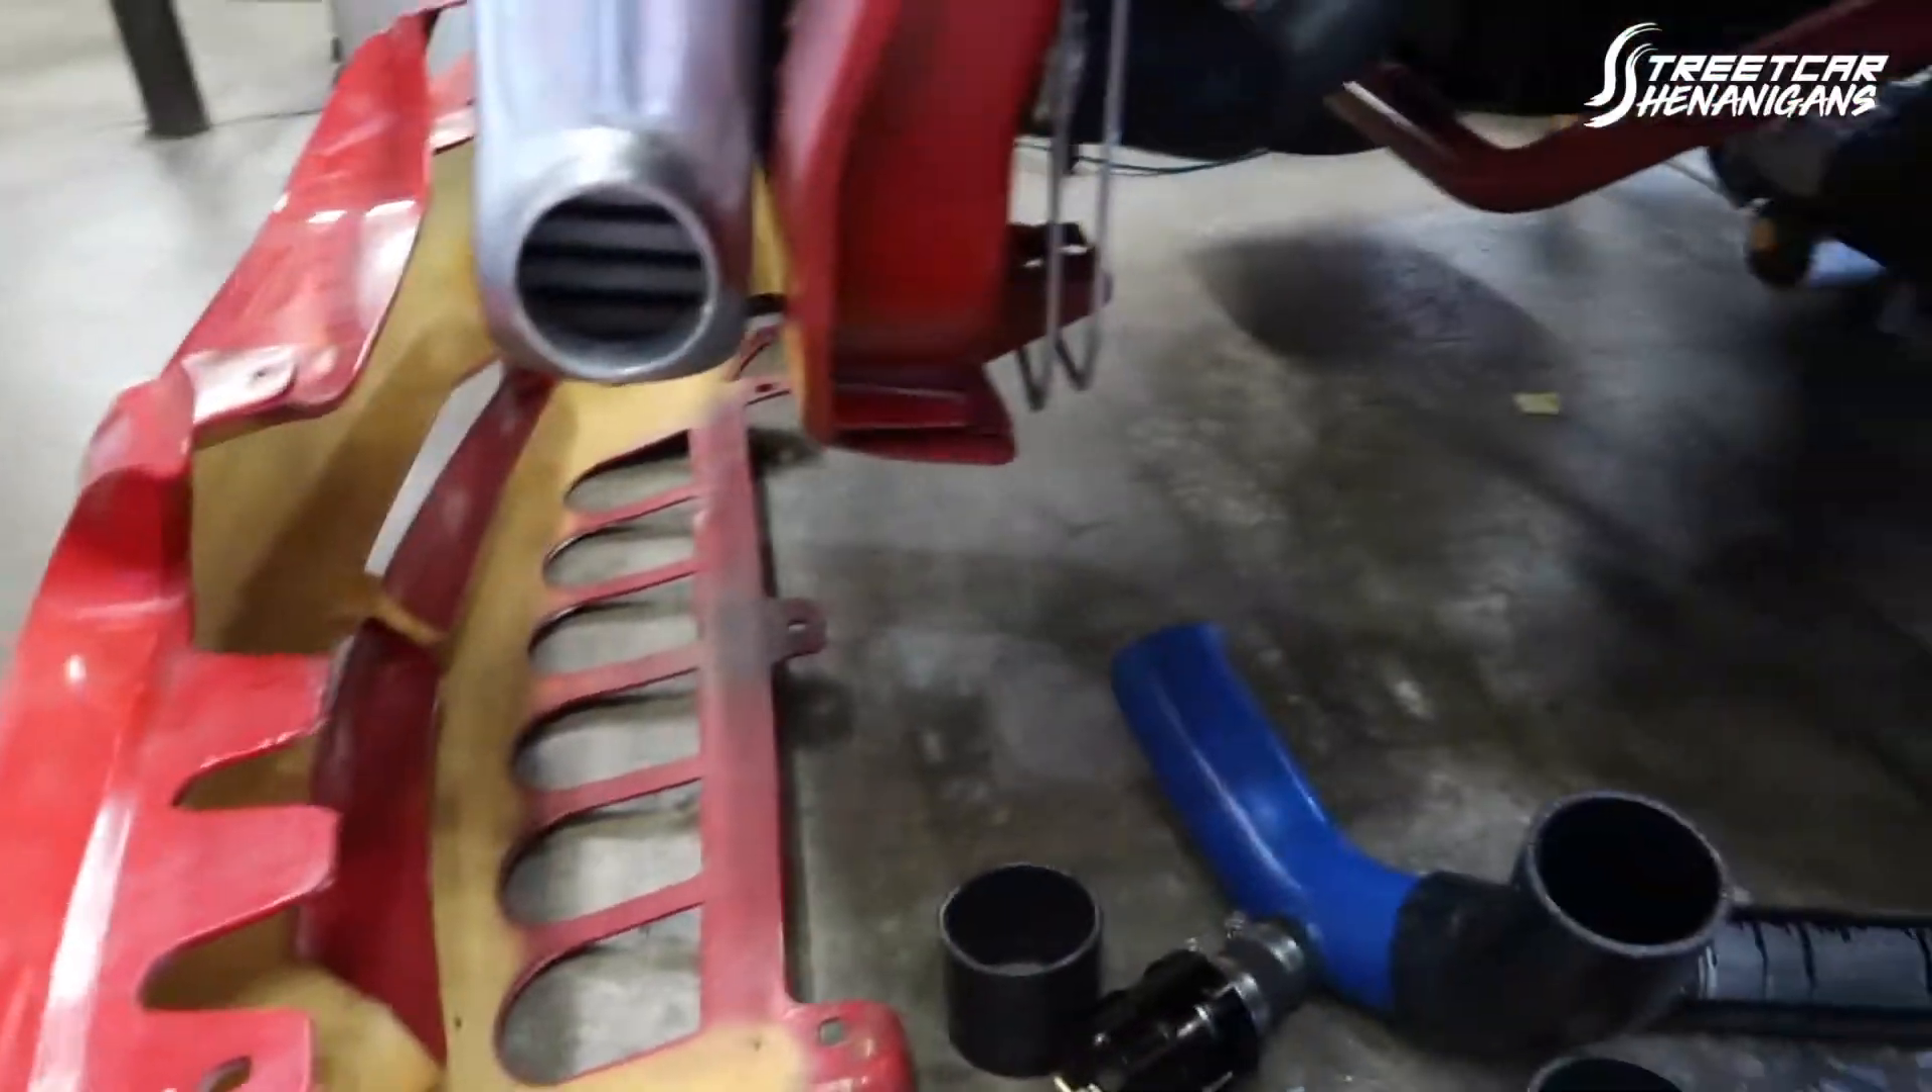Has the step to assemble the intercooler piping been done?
No.